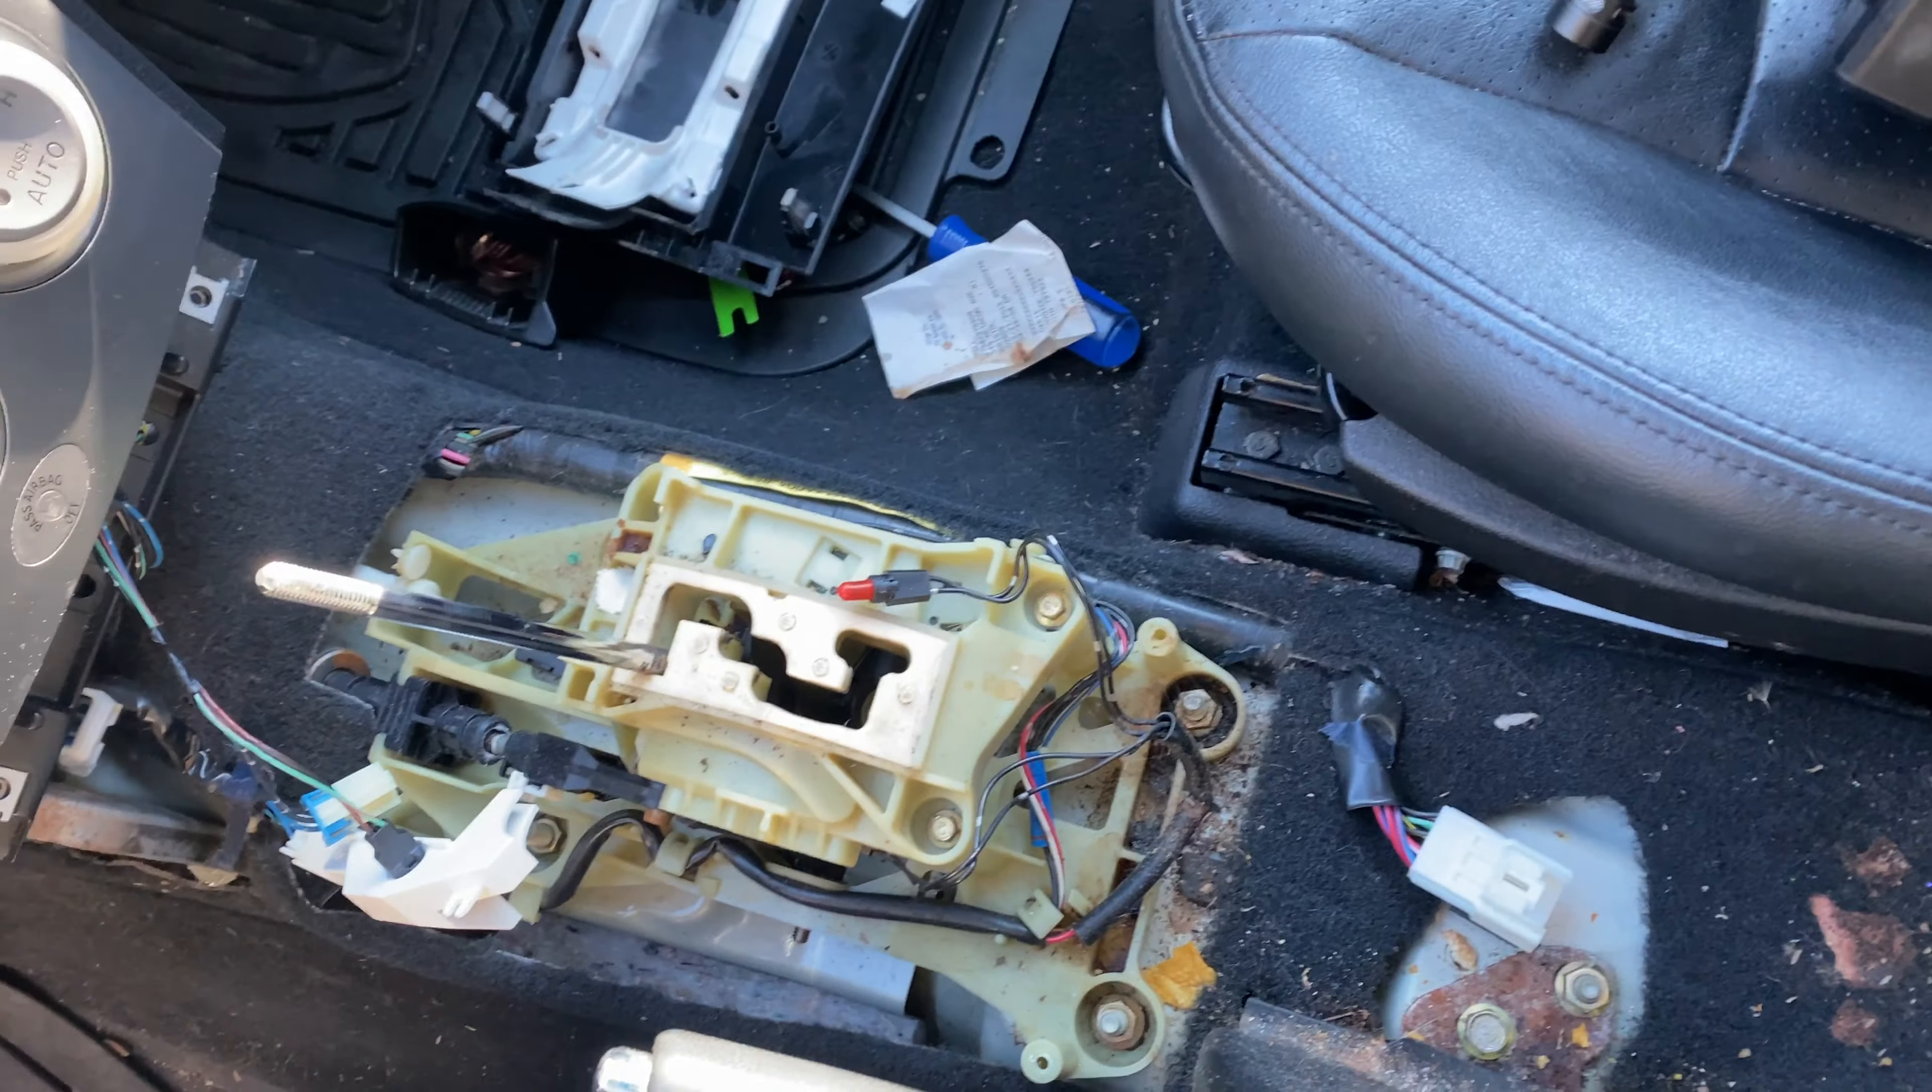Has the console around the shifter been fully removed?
Yes.